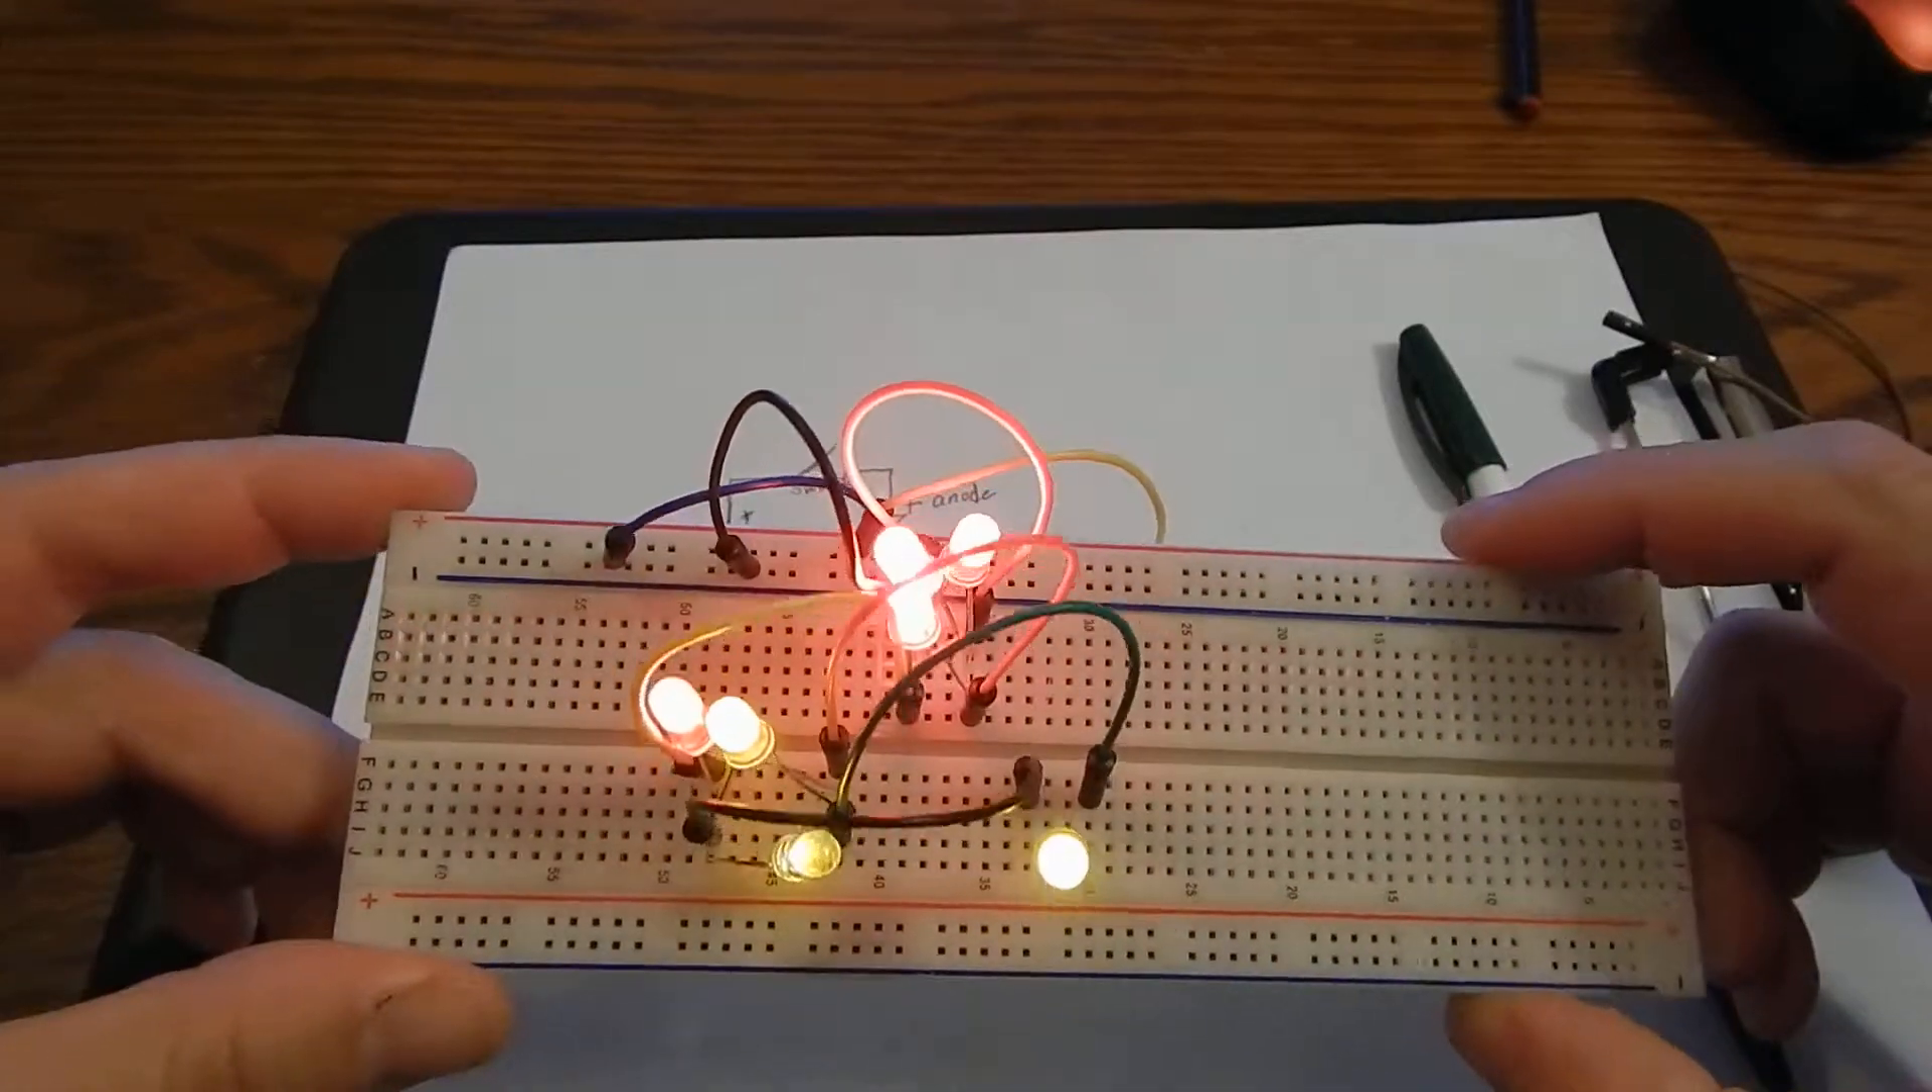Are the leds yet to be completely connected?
No.